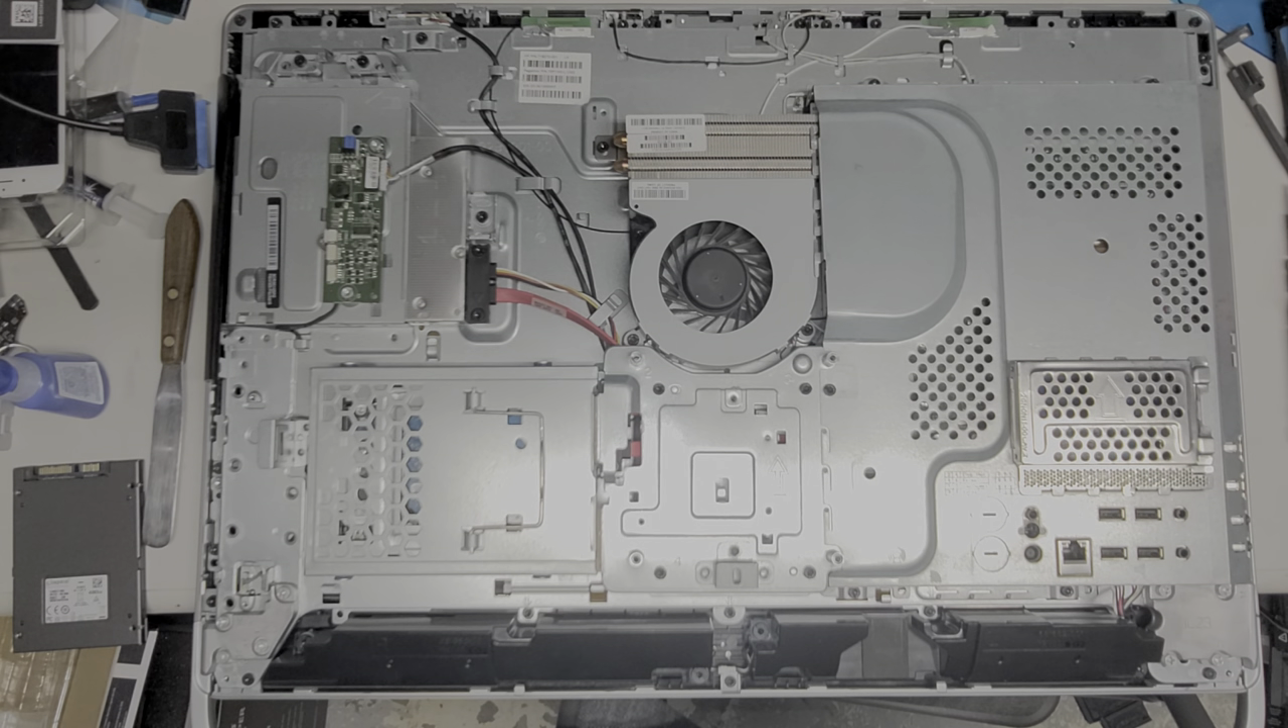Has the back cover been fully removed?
Yes.